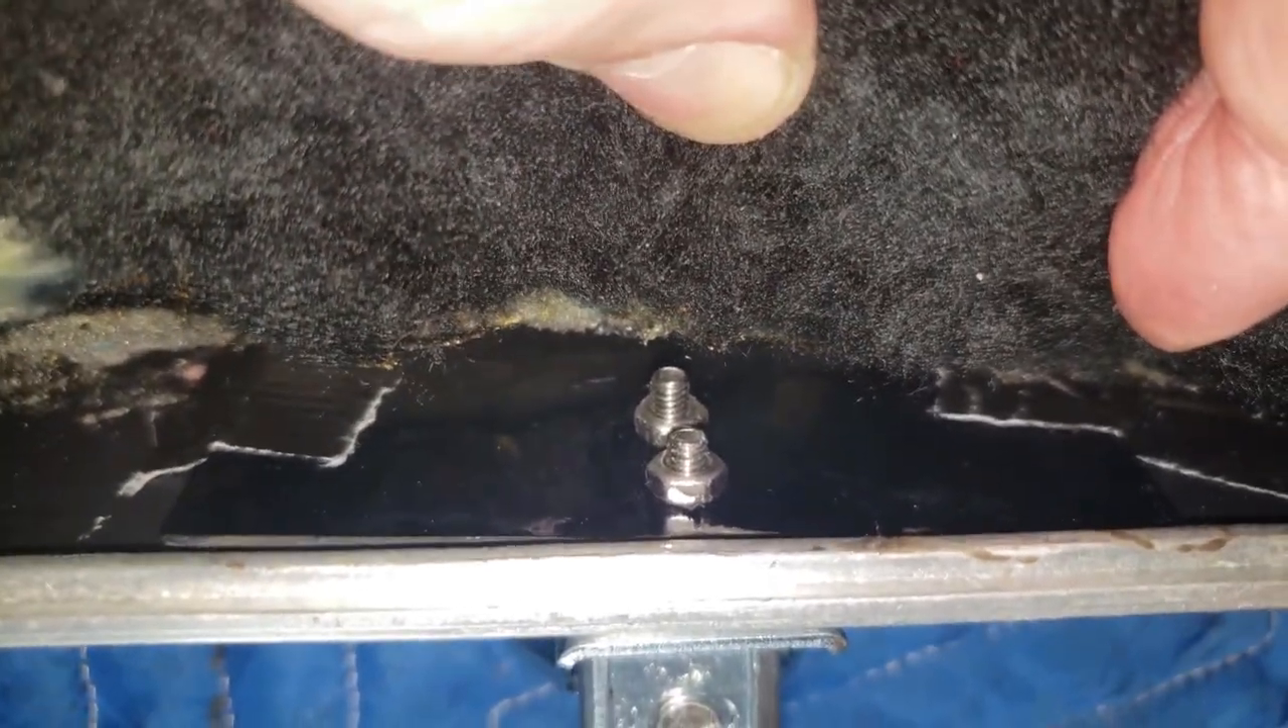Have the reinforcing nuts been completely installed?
Yes.